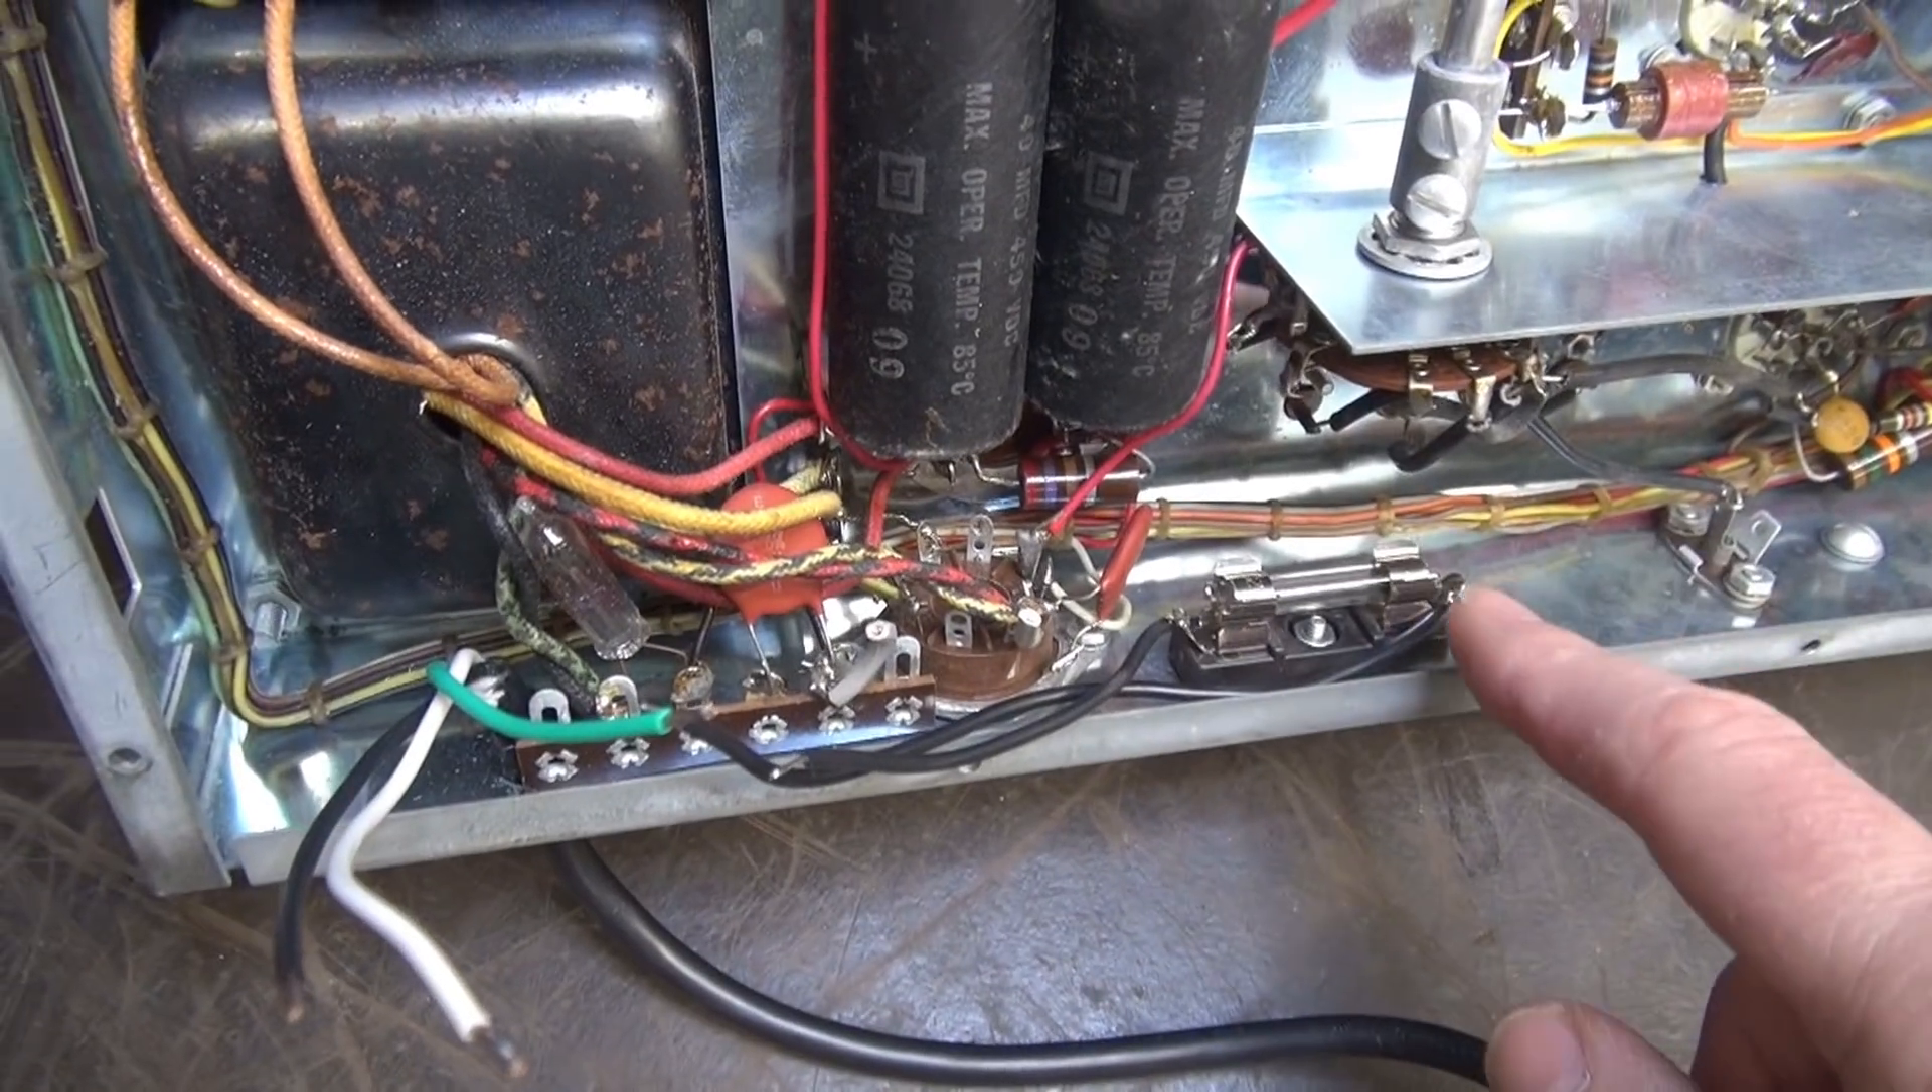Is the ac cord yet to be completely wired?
Yes.